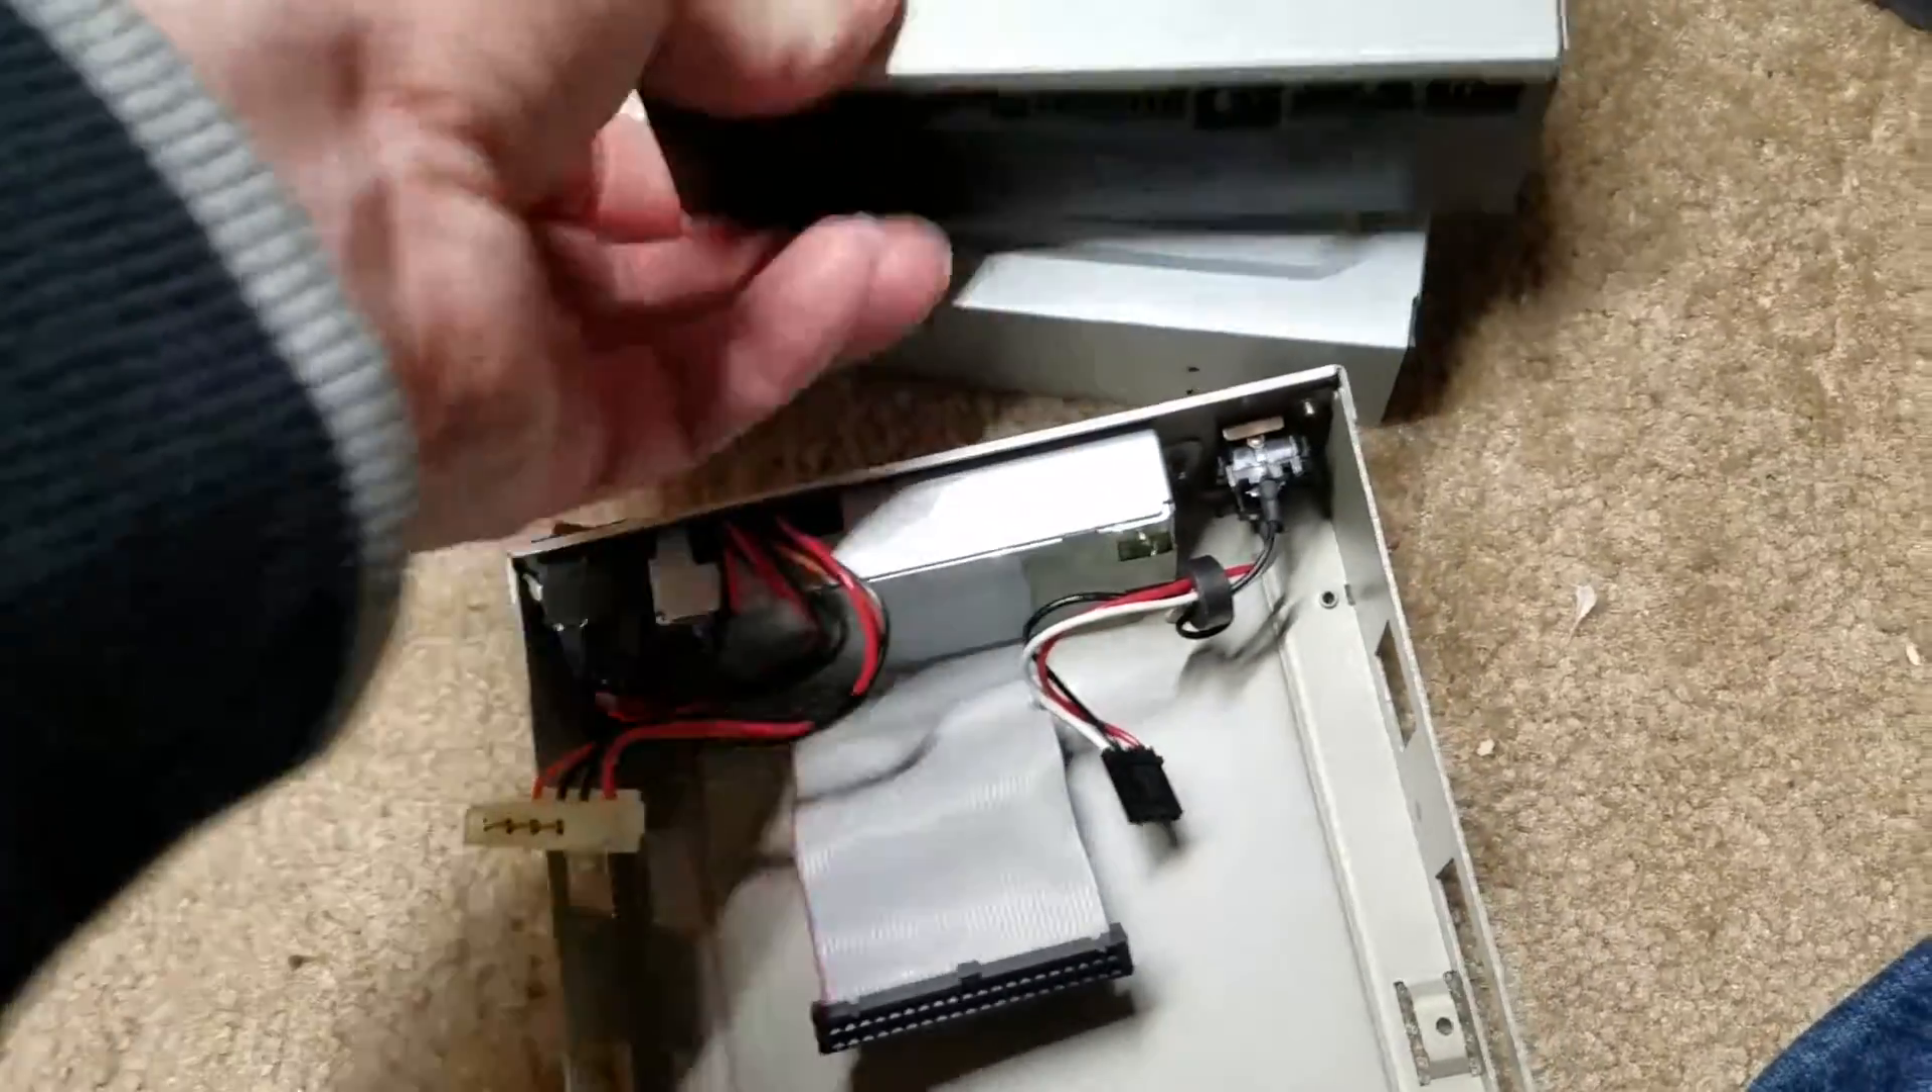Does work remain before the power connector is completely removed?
No.